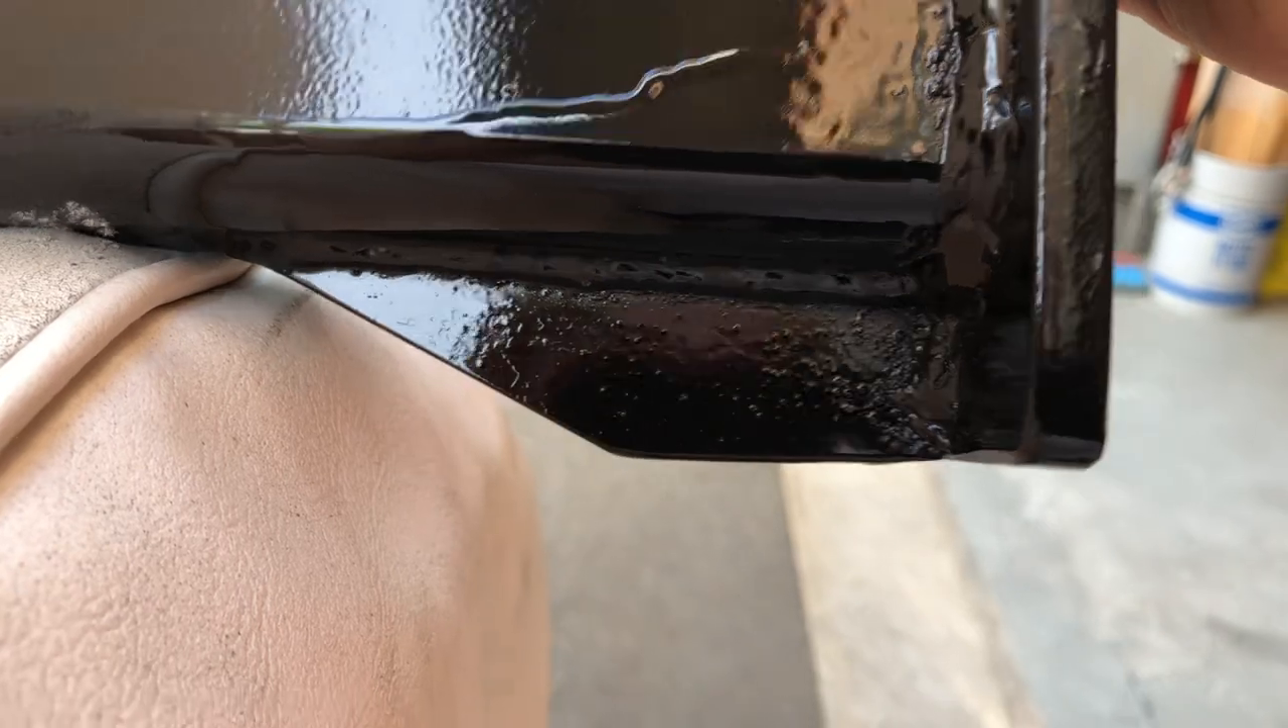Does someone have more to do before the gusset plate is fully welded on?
No.